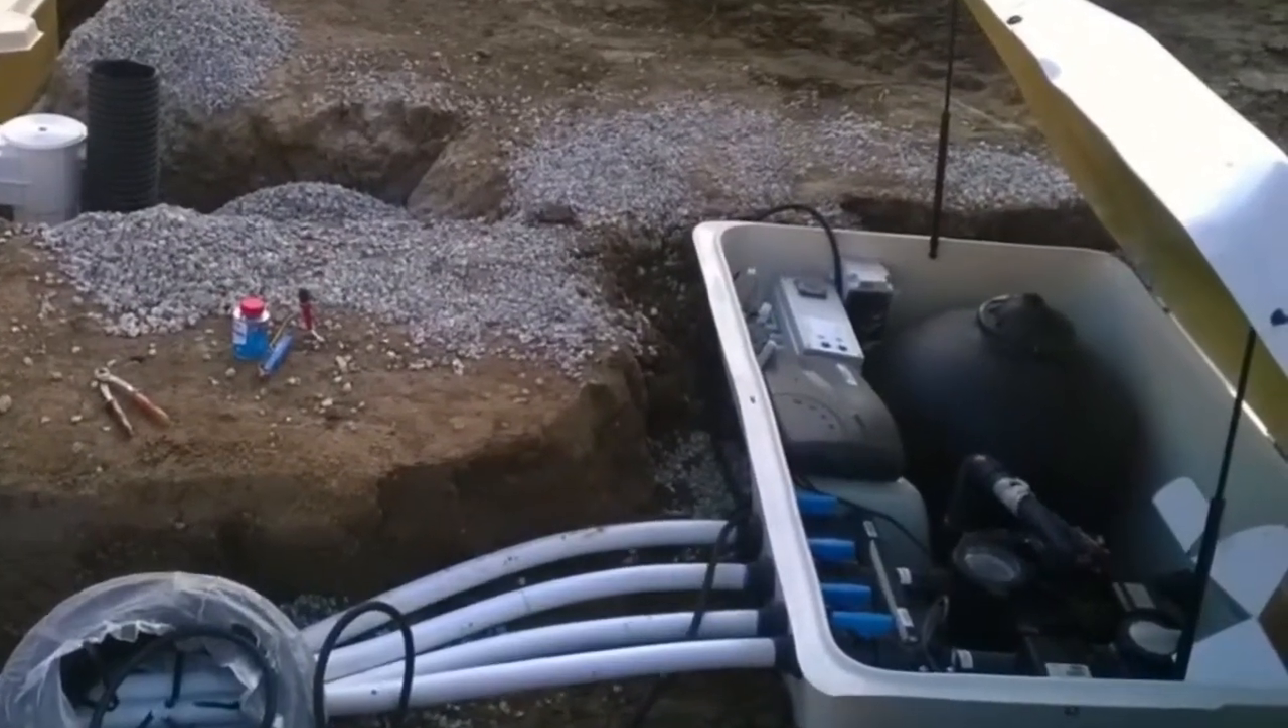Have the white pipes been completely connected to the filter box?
Yes.